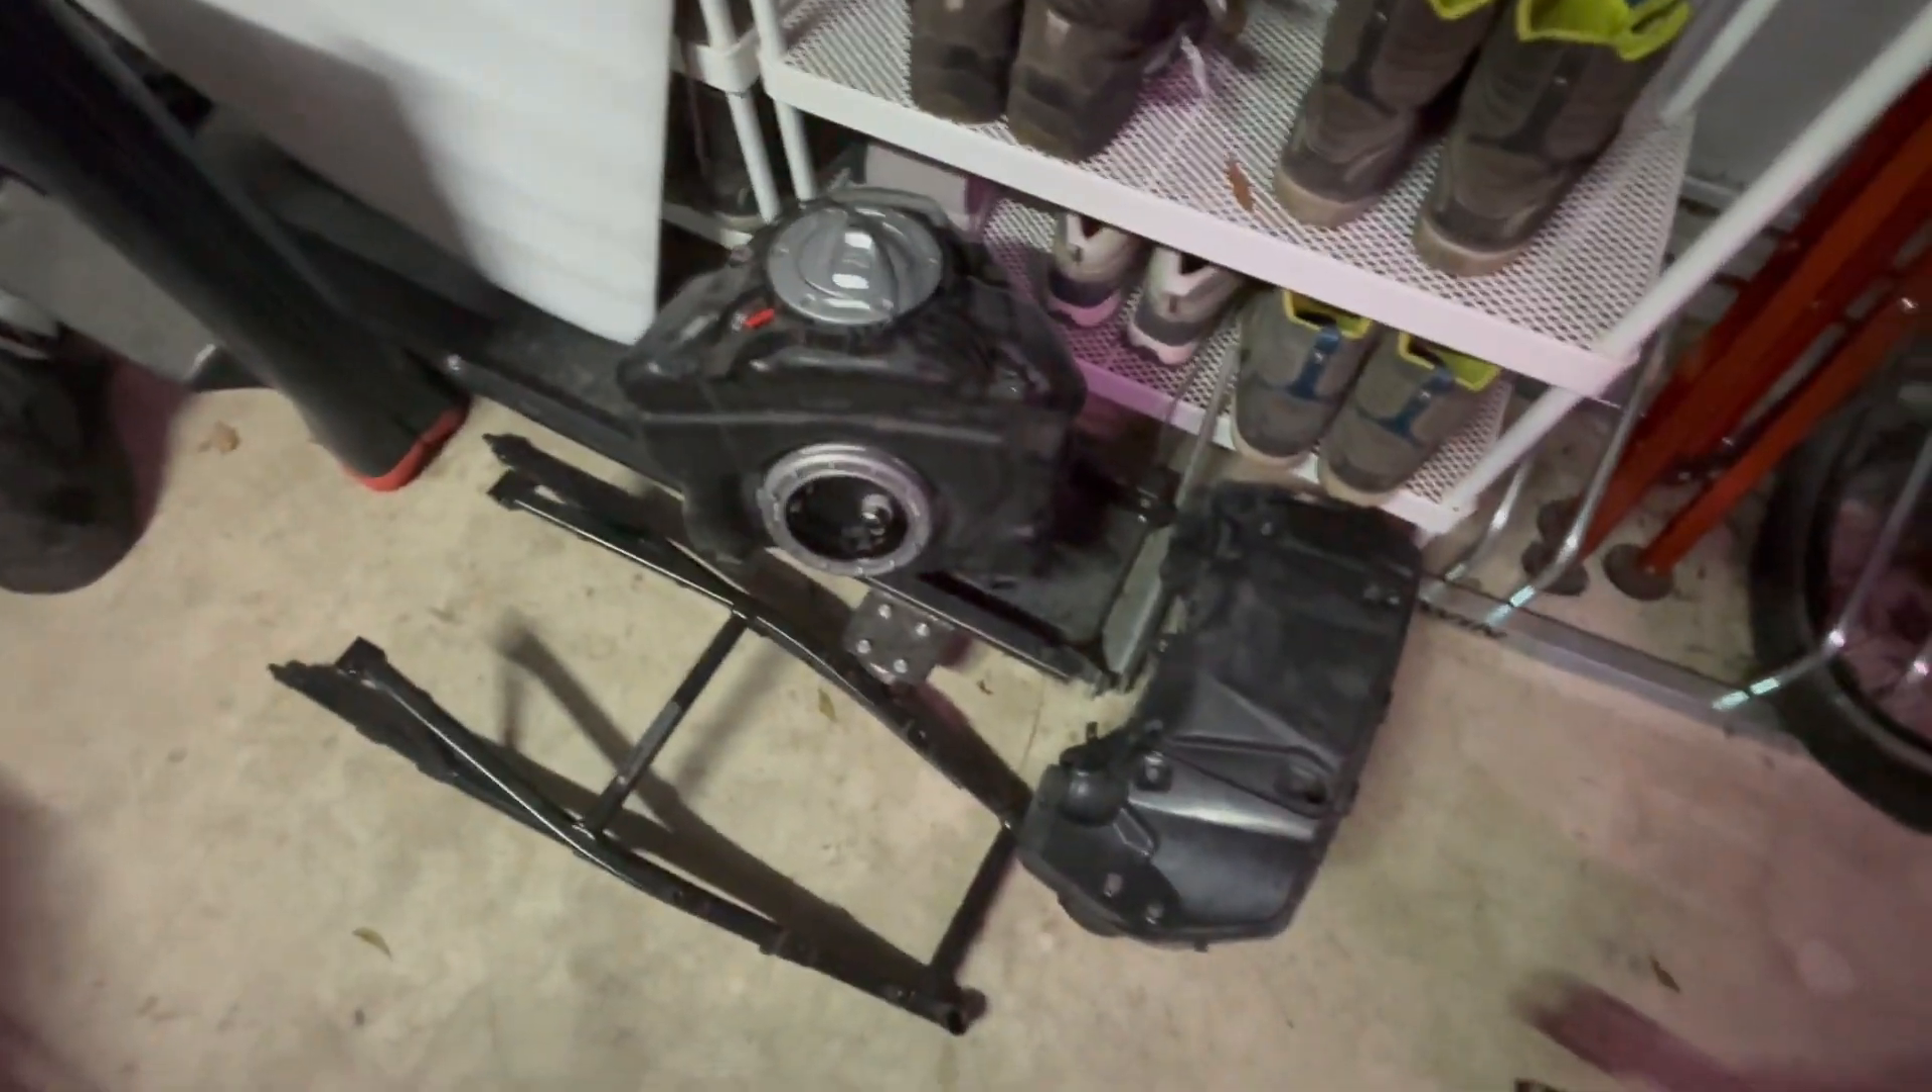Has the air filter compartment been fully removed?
Yes.